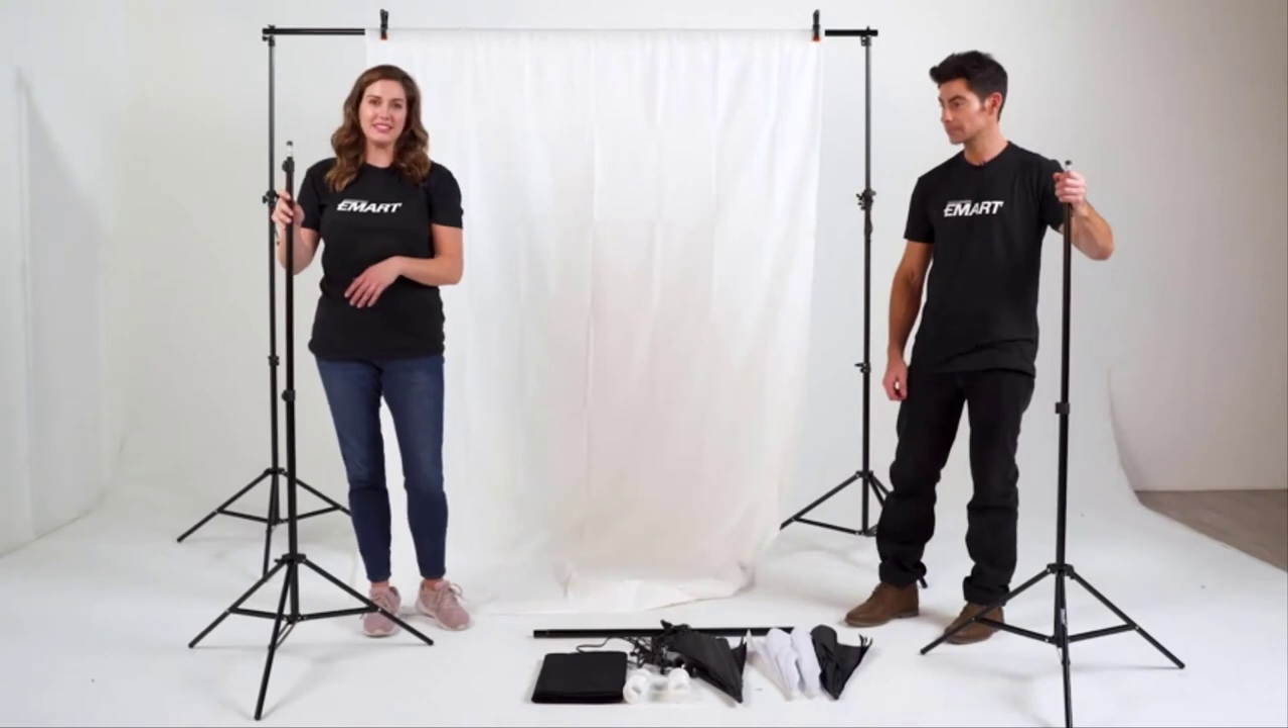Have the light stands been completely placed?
Yes.